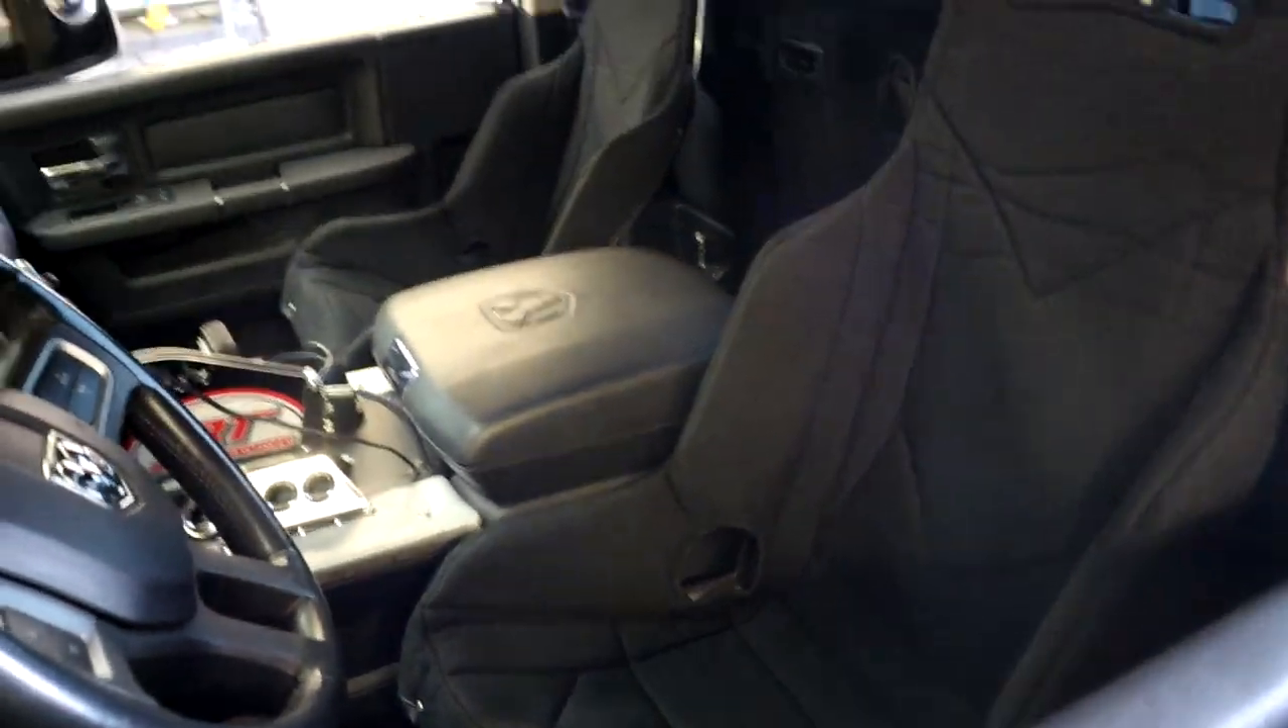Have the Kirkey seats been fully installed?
Yes.